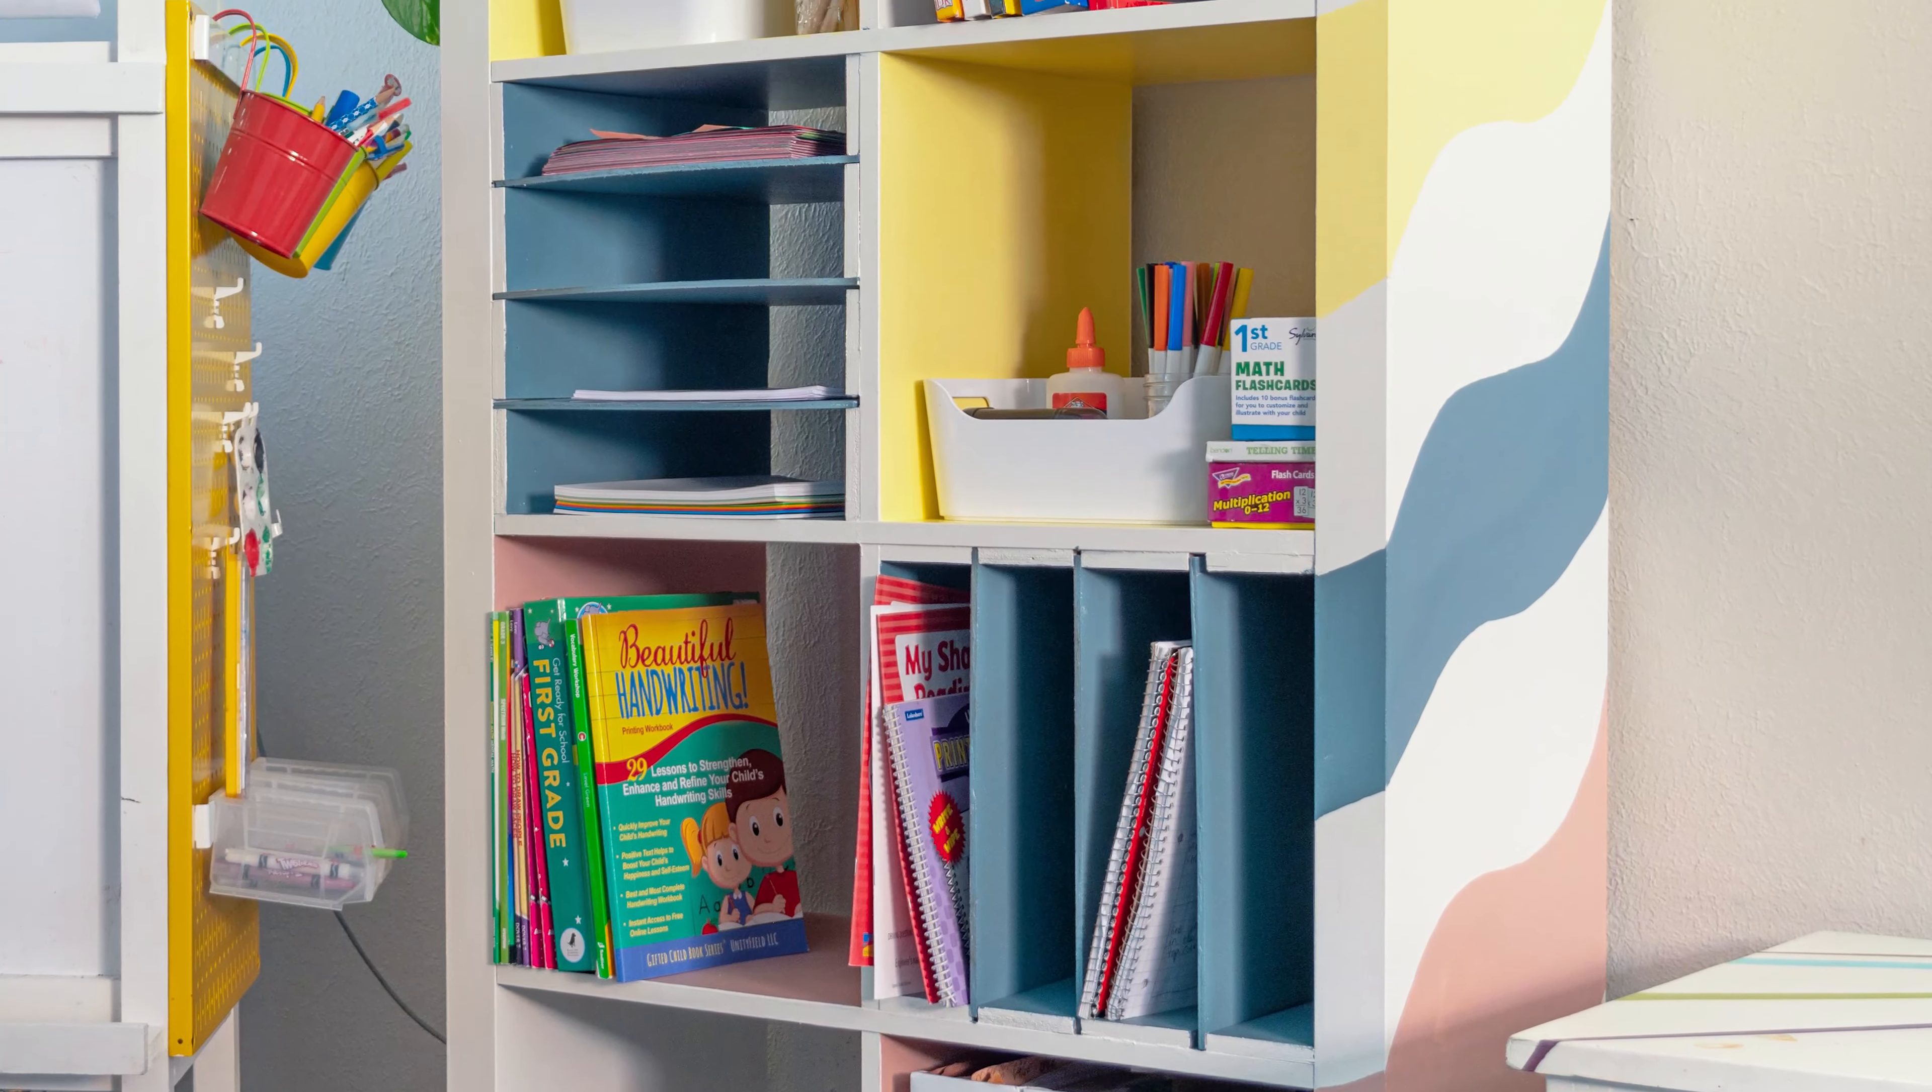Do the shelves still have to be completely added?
No.